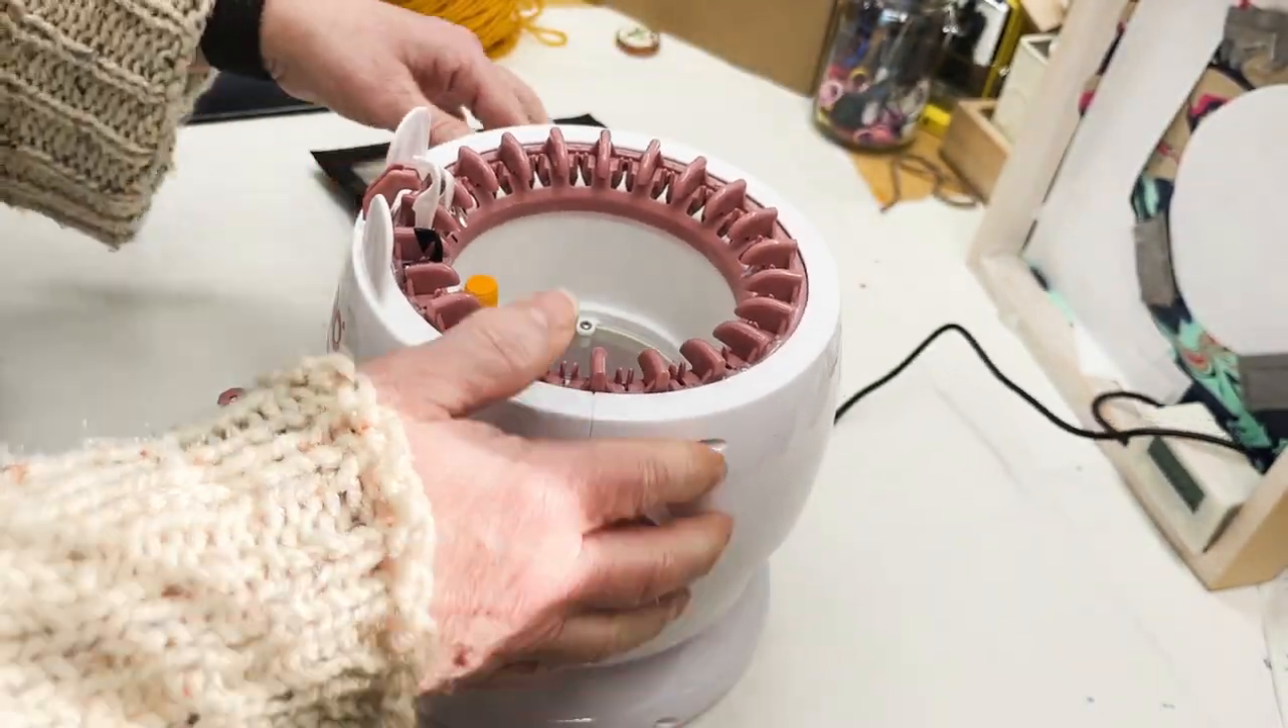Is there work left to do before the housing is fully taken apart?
Yes.